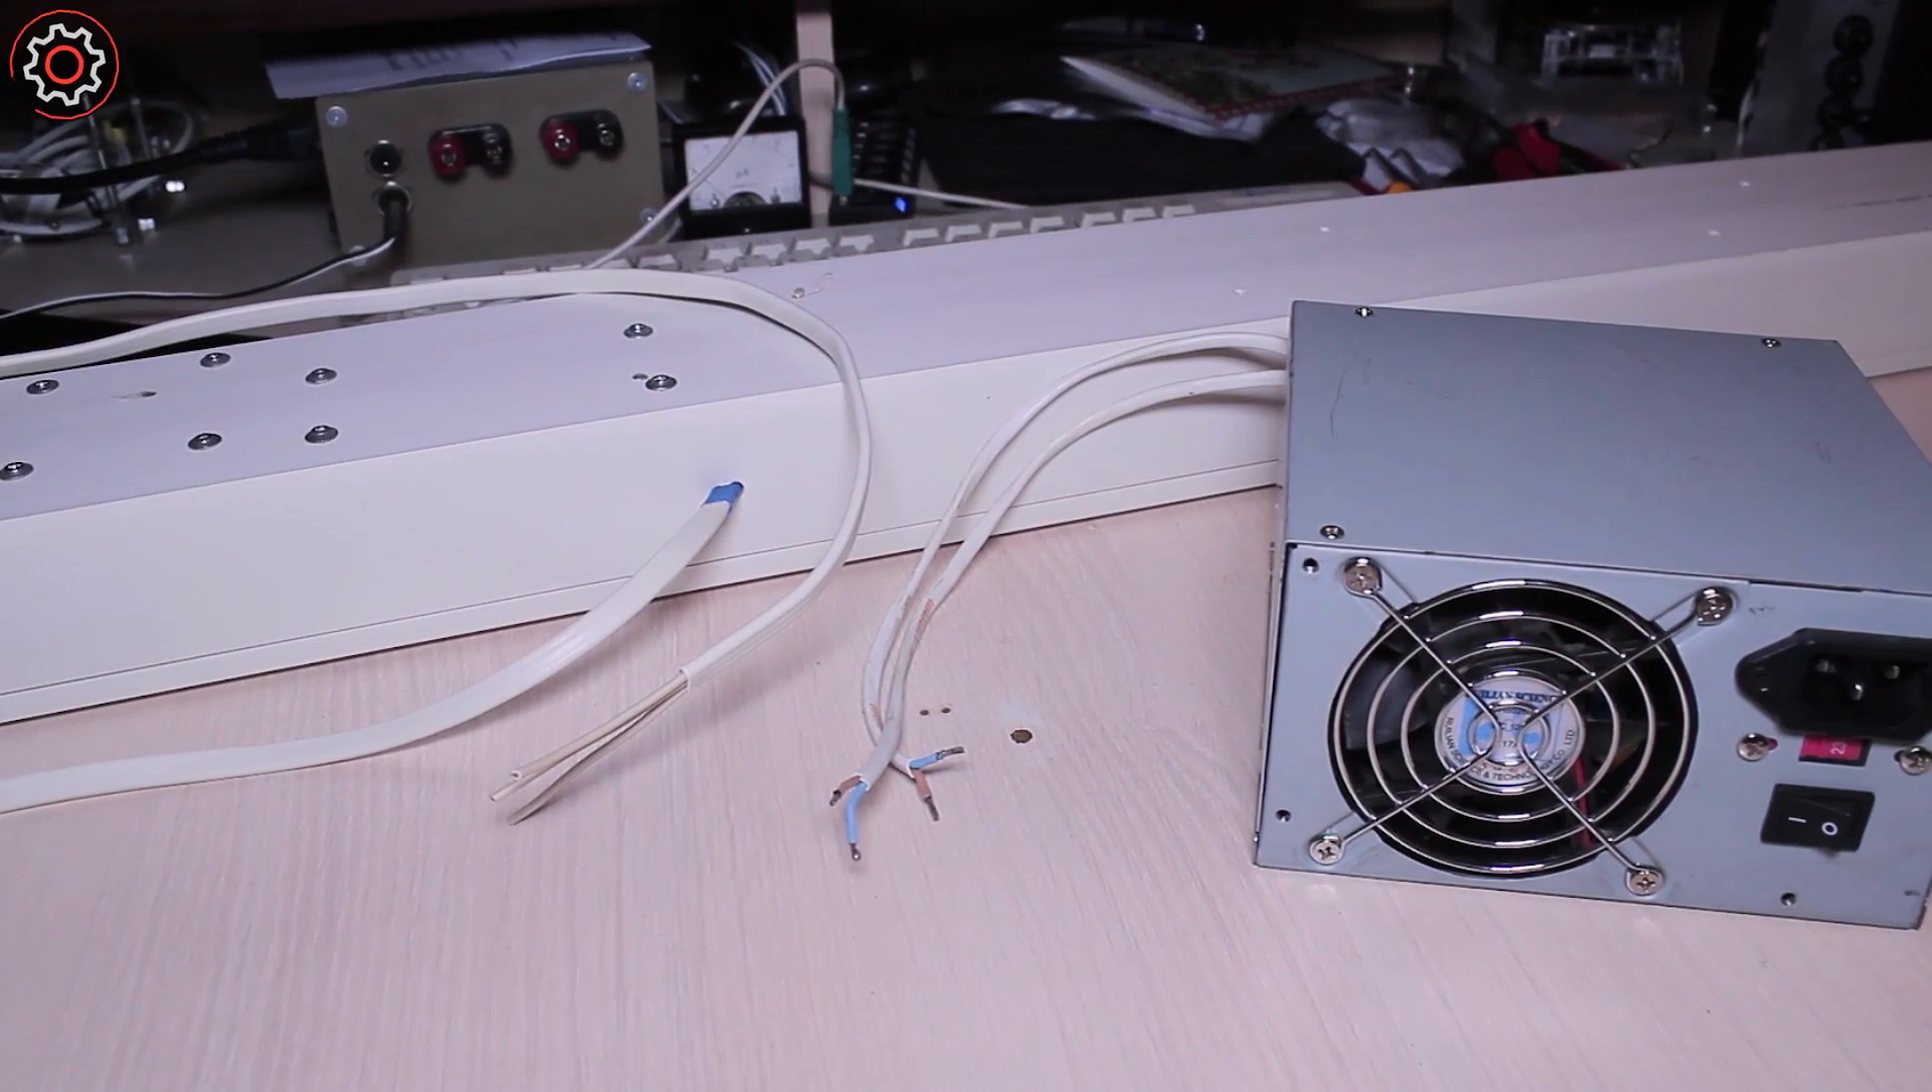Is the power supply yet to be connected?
Yes.